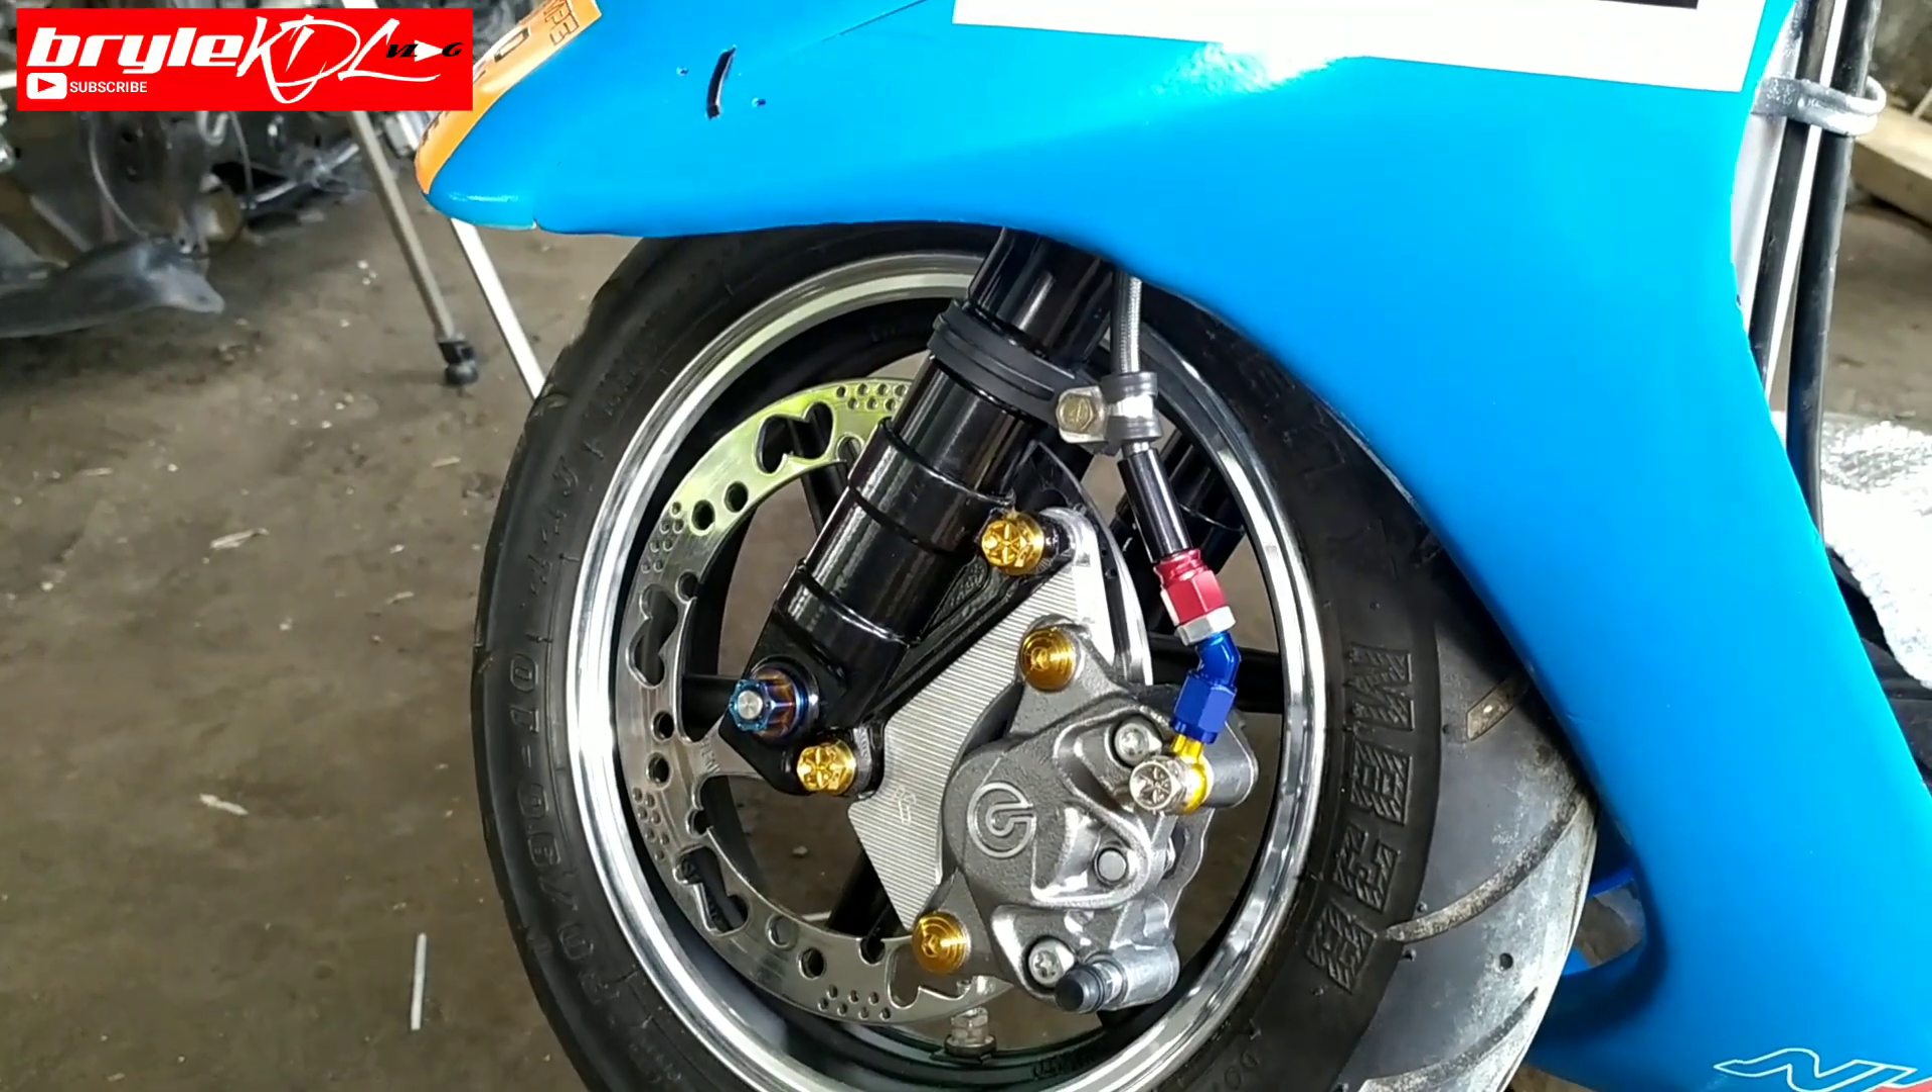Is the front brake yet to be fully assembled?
No.